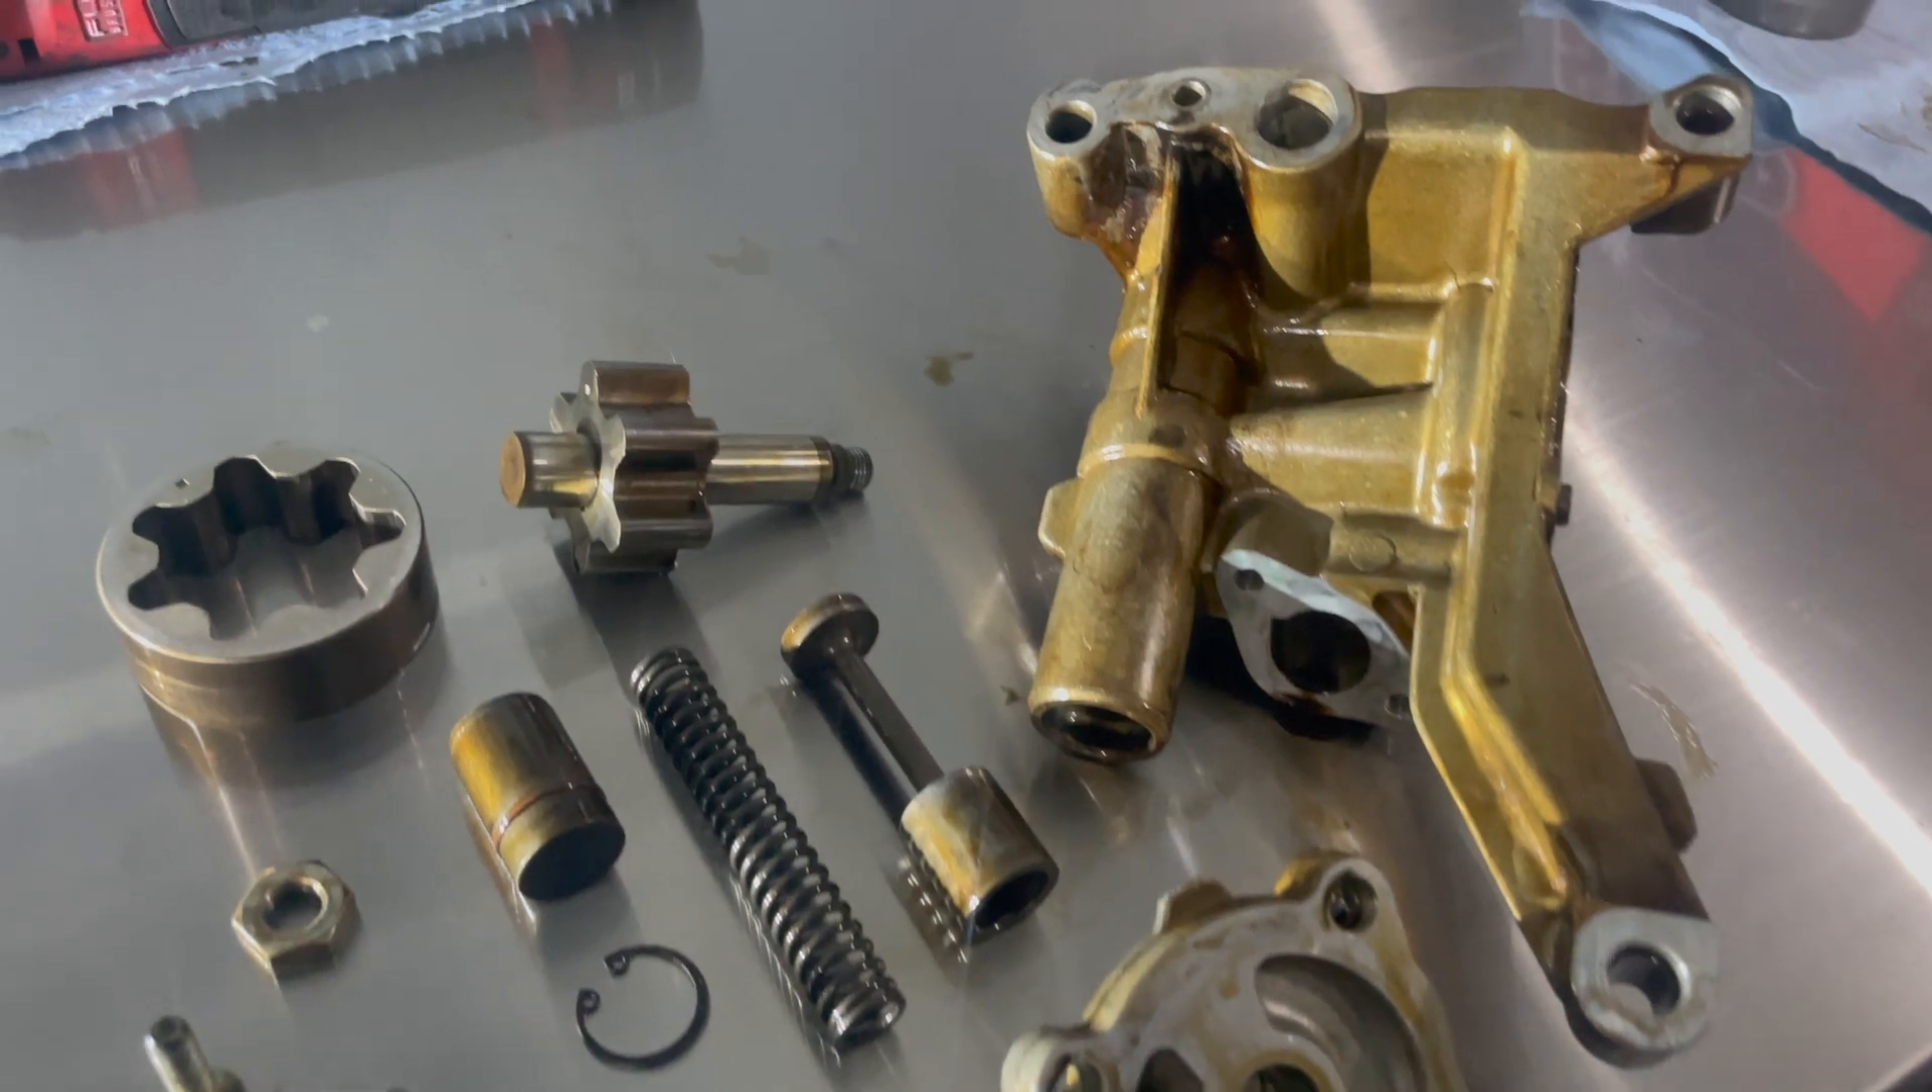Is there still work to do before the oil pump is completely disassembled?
No.